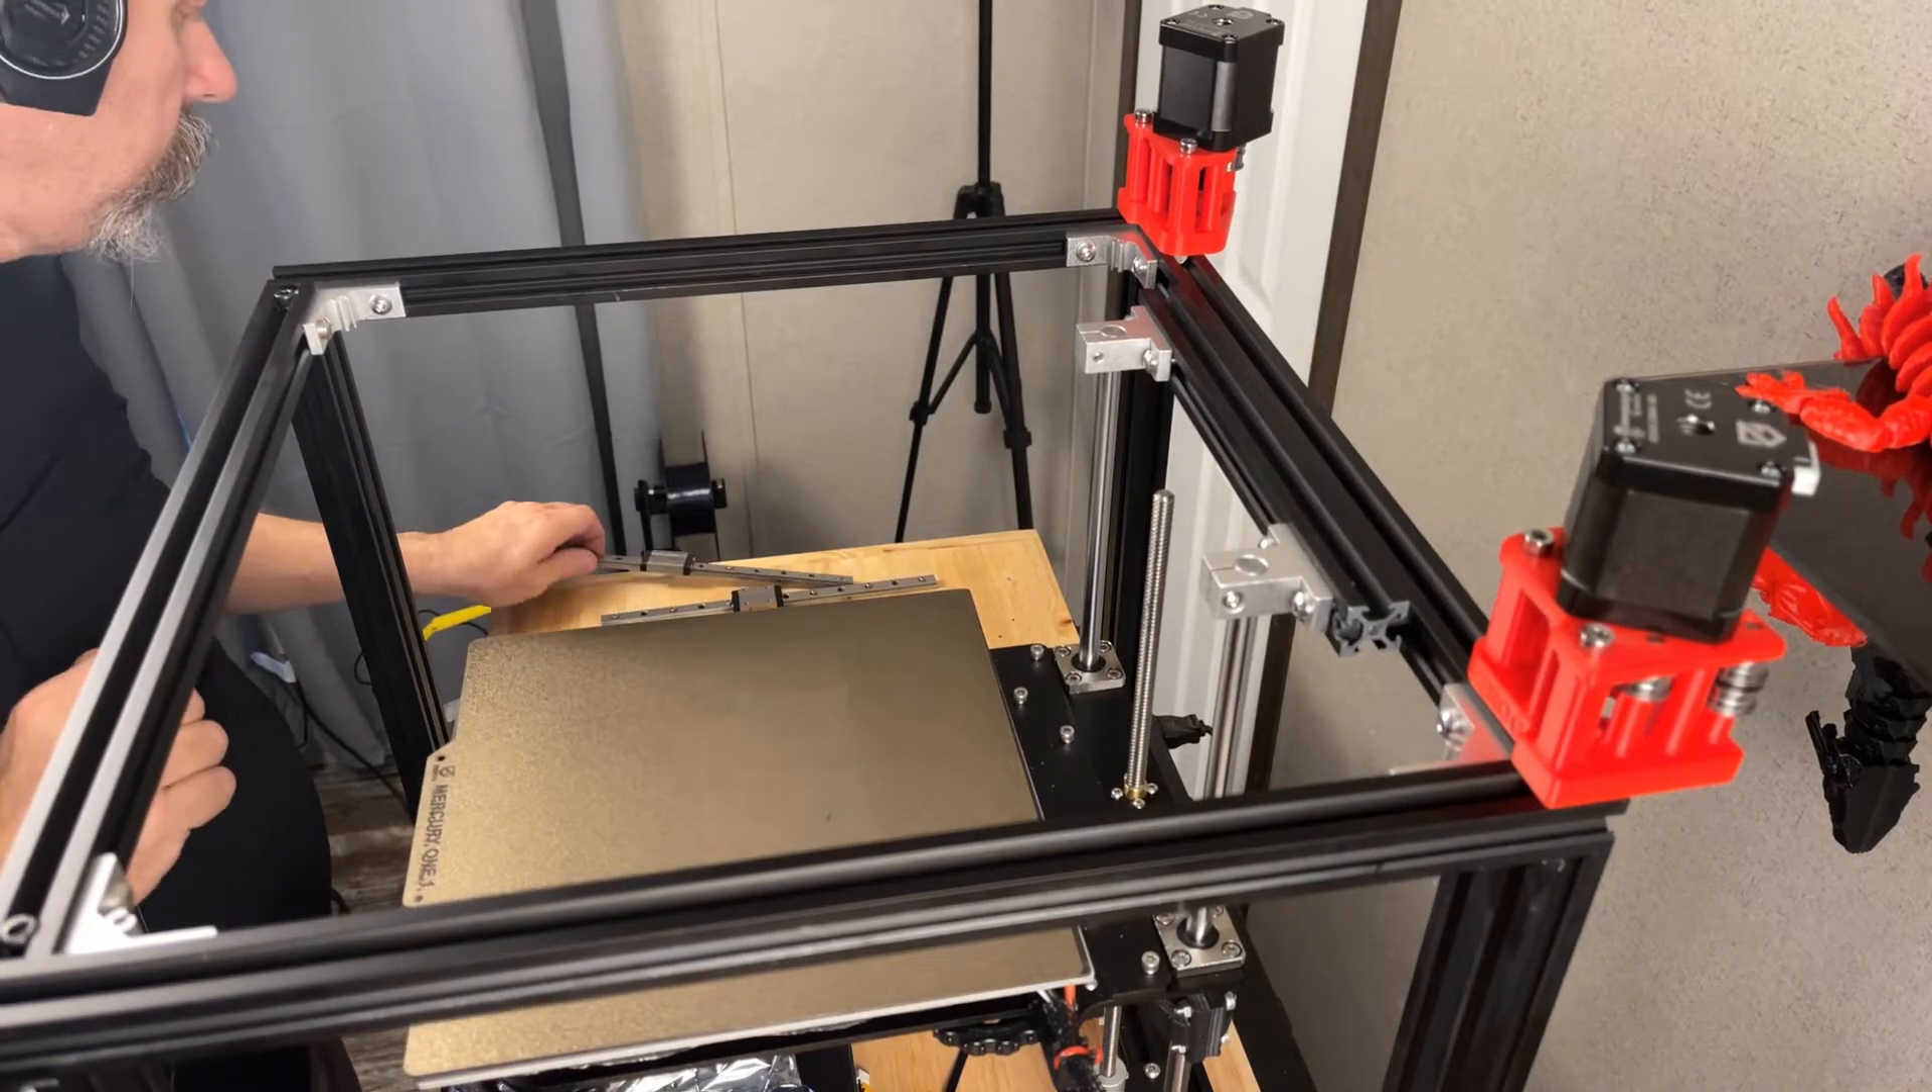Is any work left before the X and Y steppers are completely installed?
No.